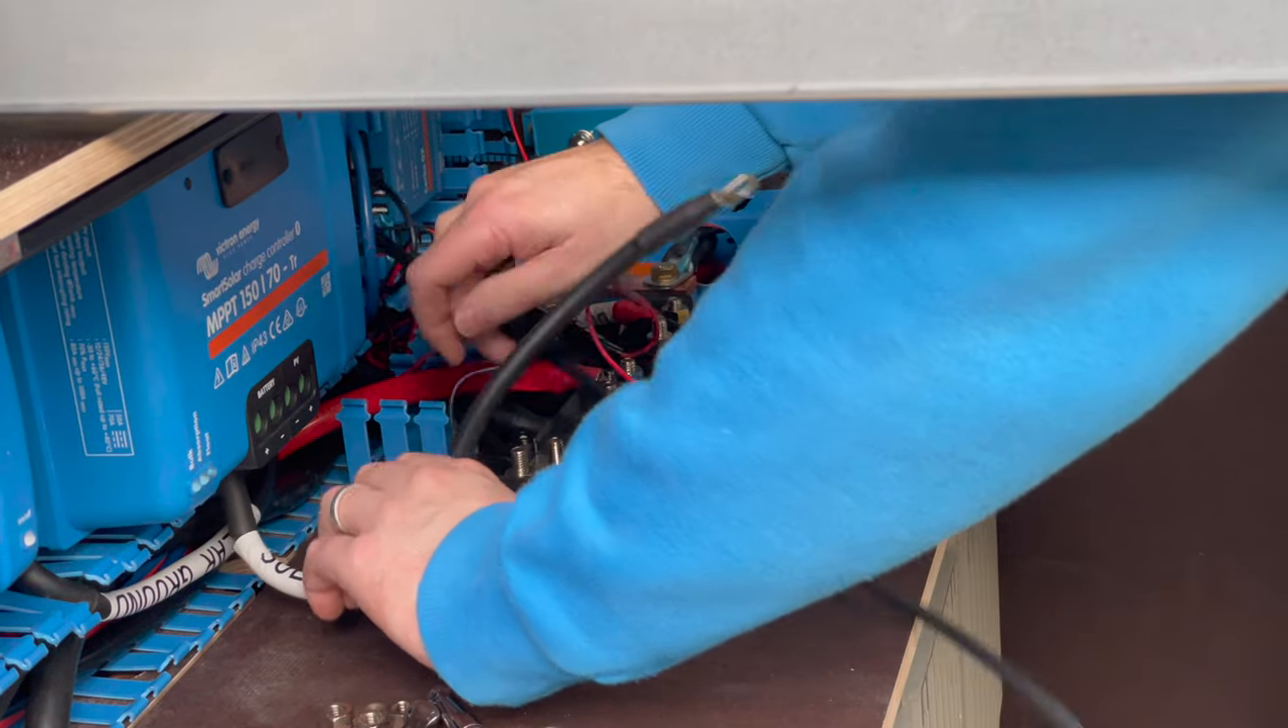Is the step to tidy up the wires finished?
No.